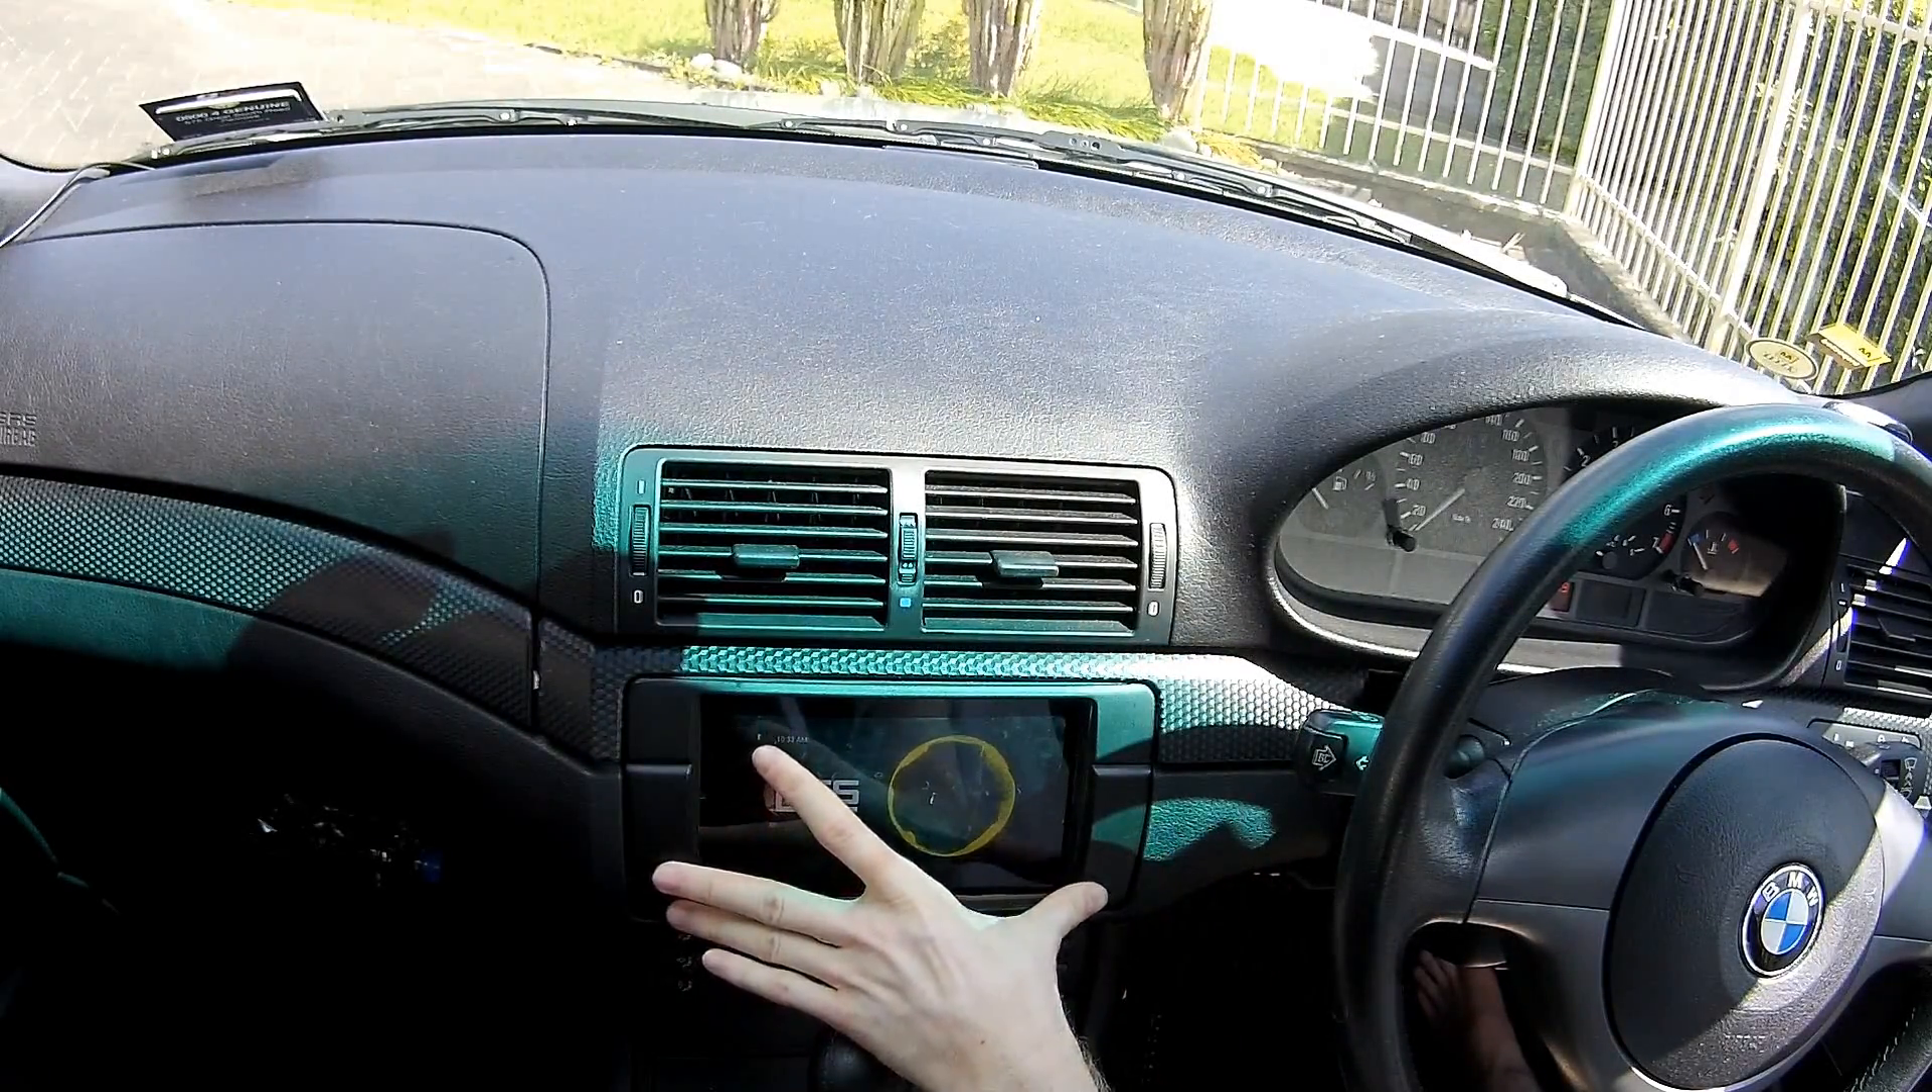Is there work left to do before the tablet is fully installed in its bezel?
No.